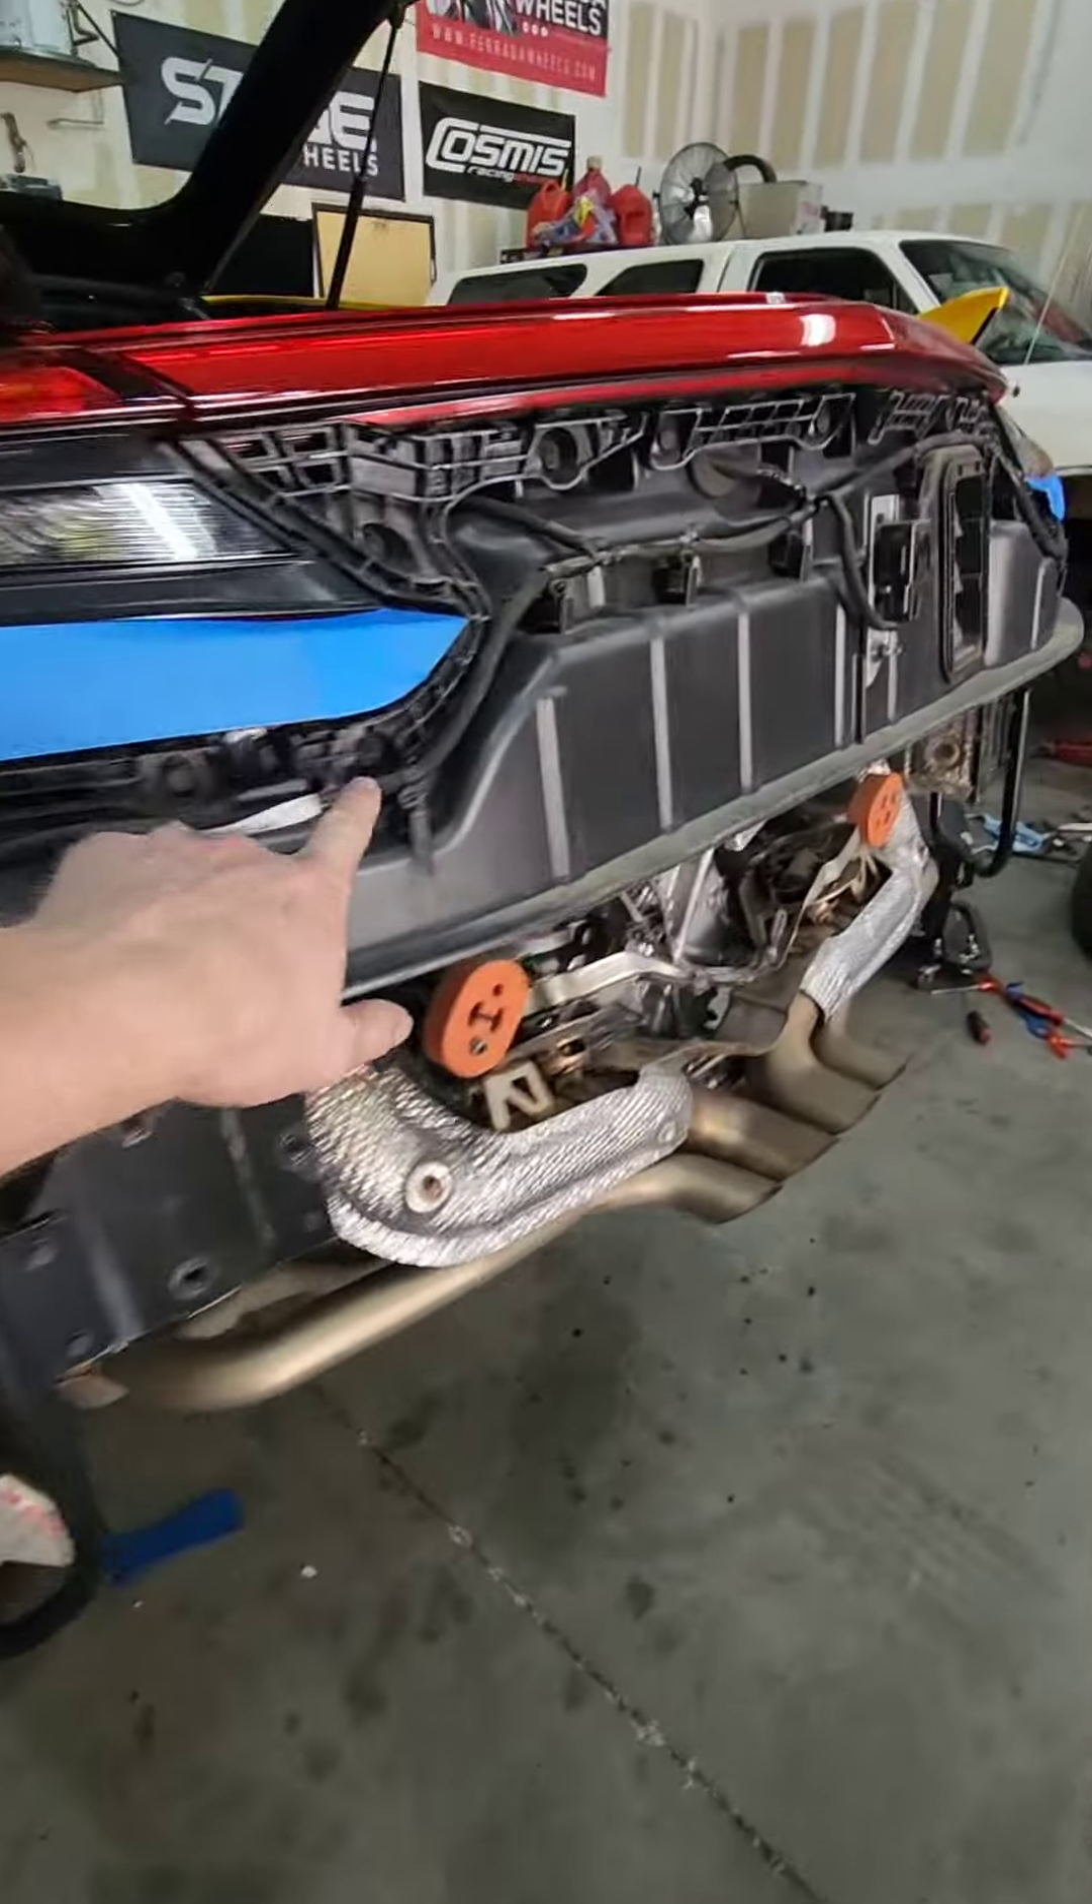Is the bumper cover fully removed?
Yes.